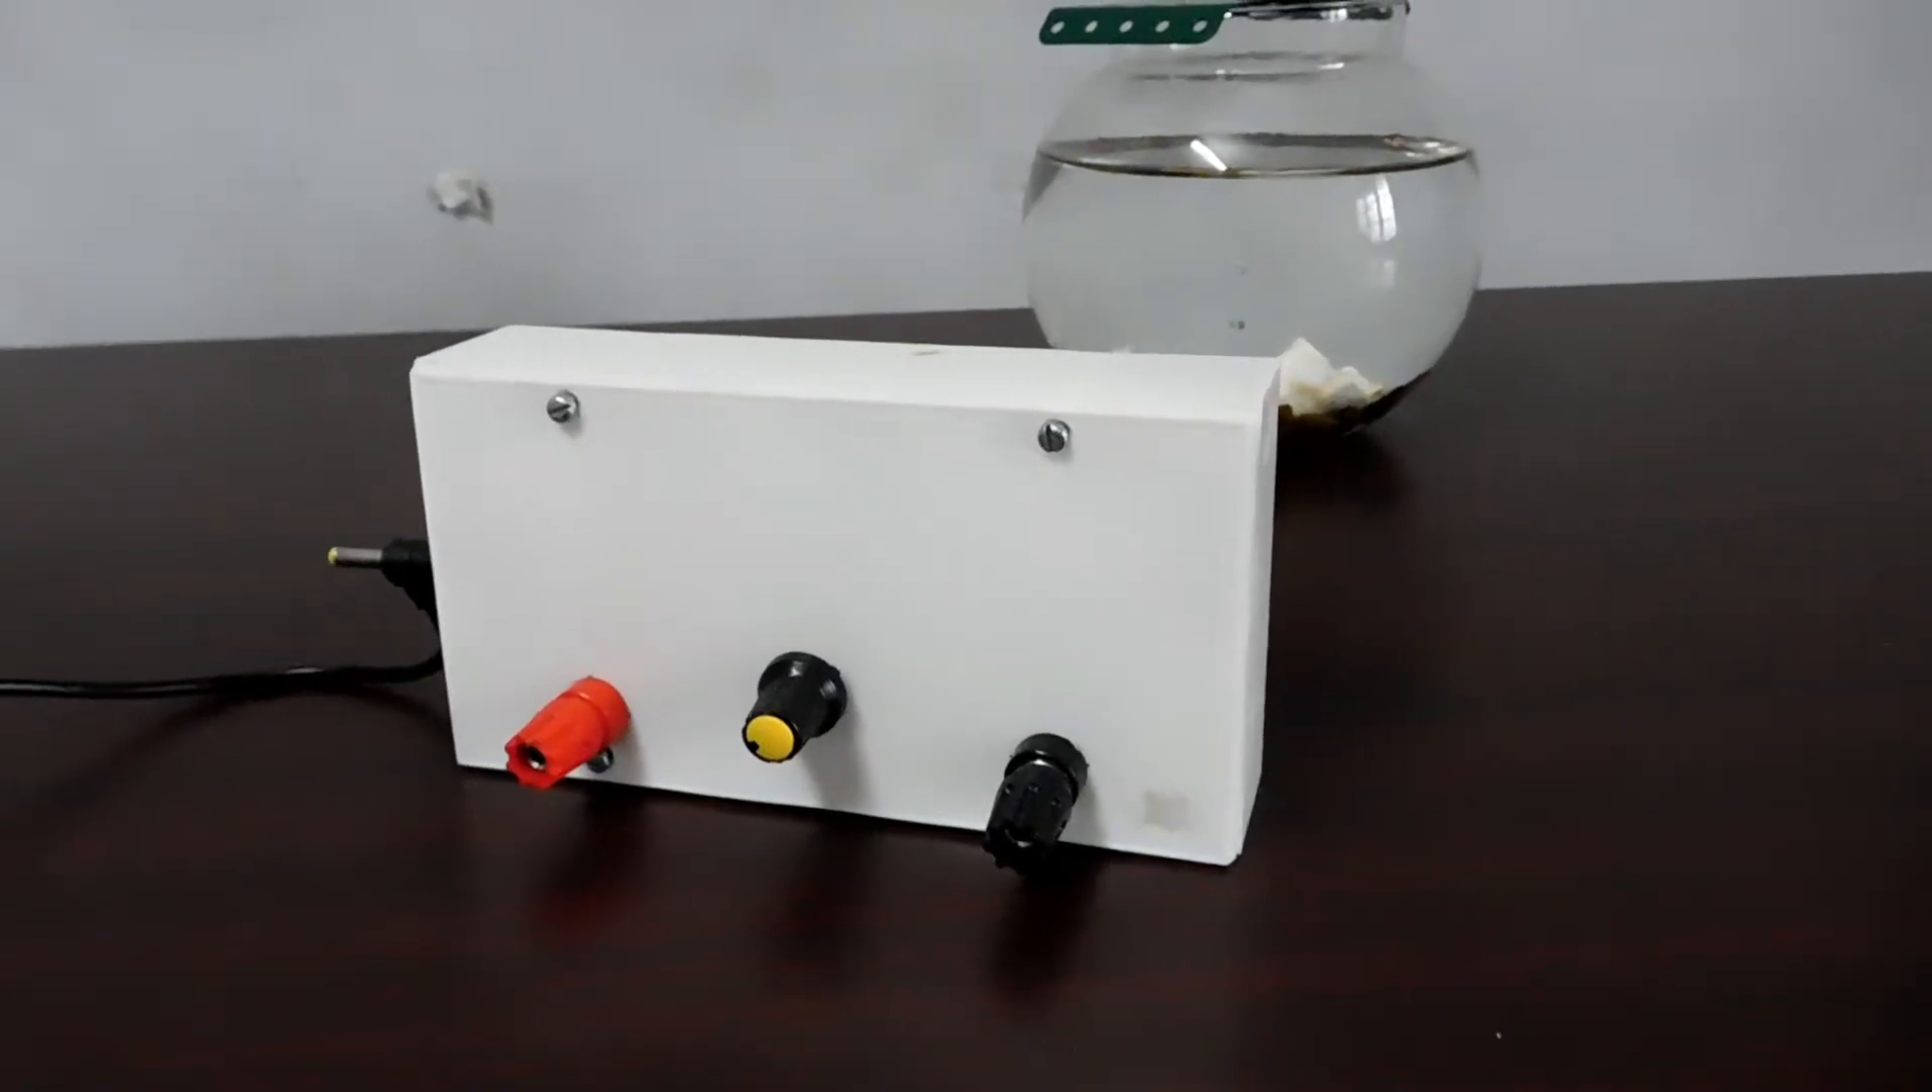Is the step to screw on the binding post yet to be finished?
No.